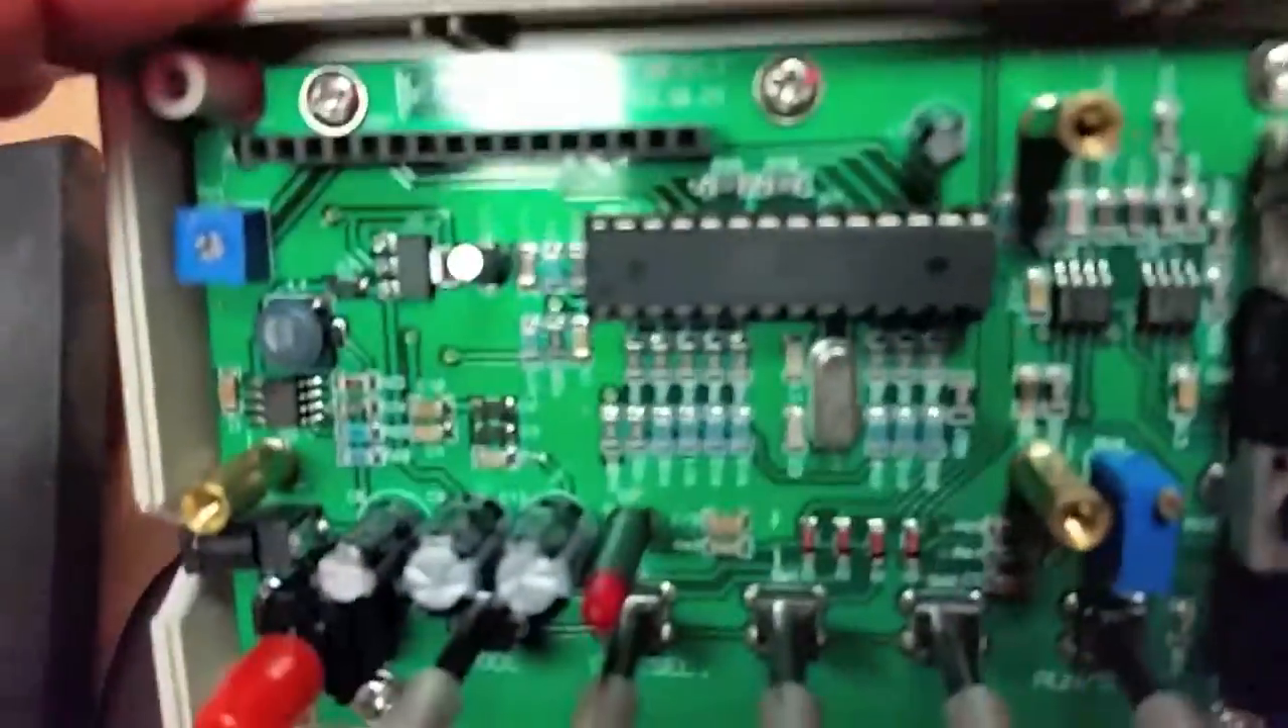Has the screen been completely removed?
Yes.